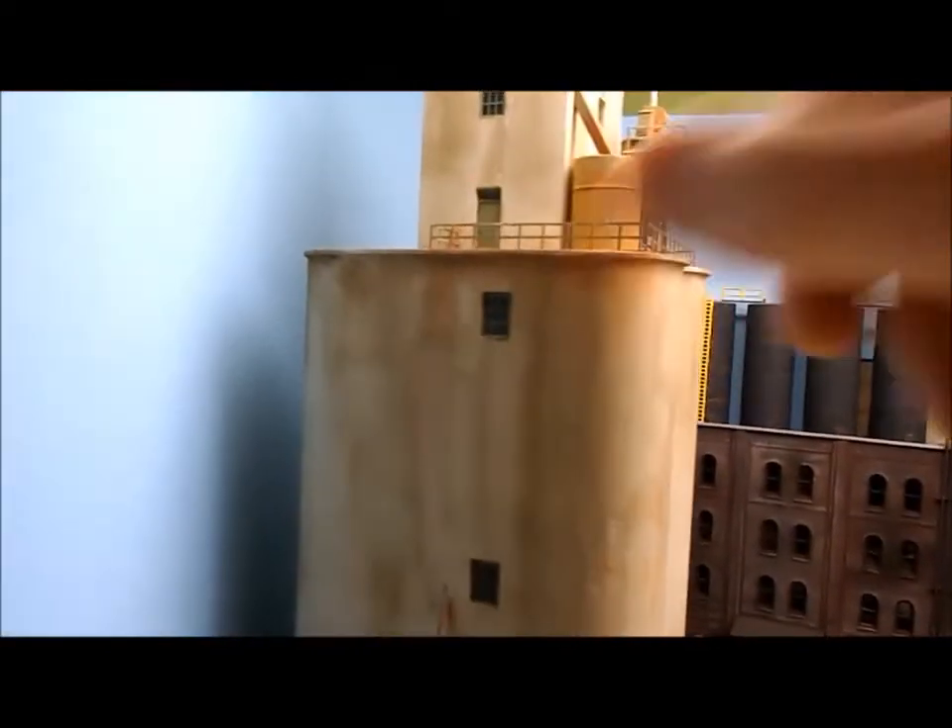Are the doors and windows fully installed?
Yes.